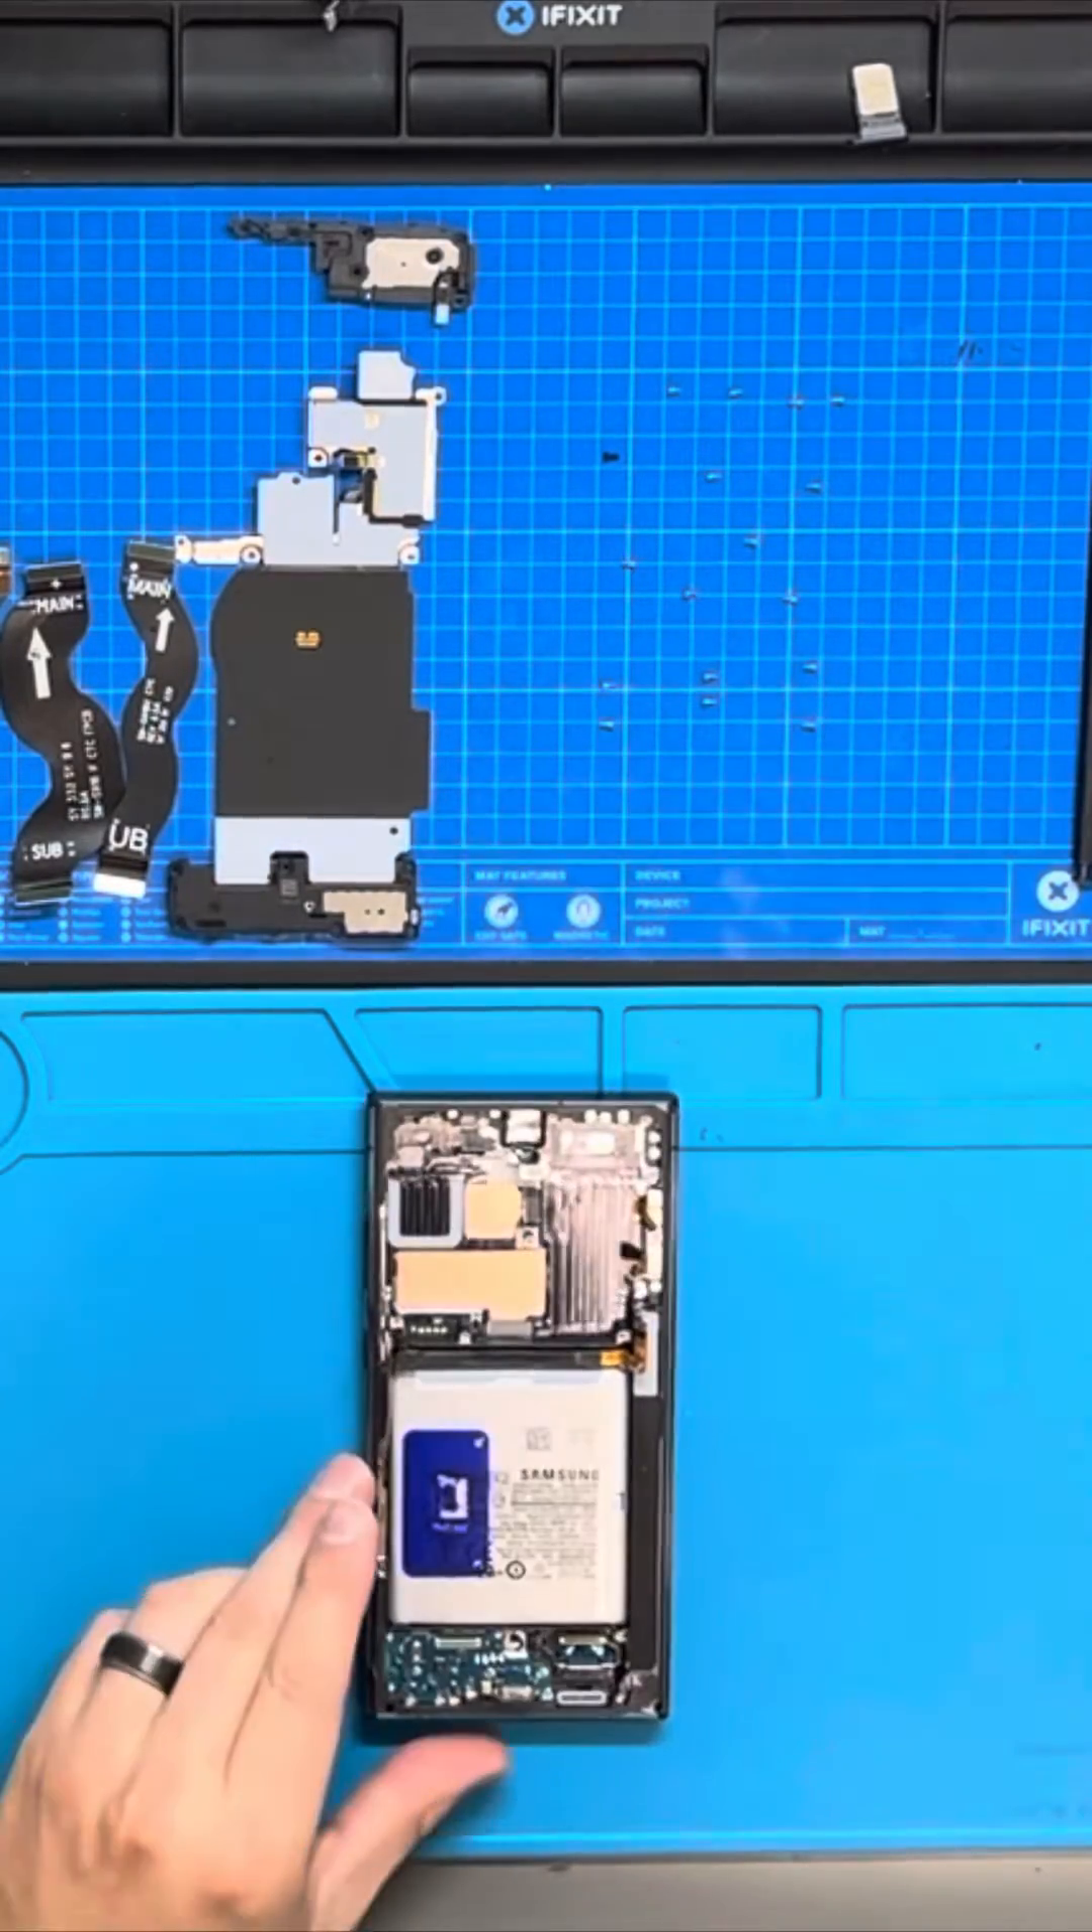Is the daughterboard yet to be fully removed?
Yes.